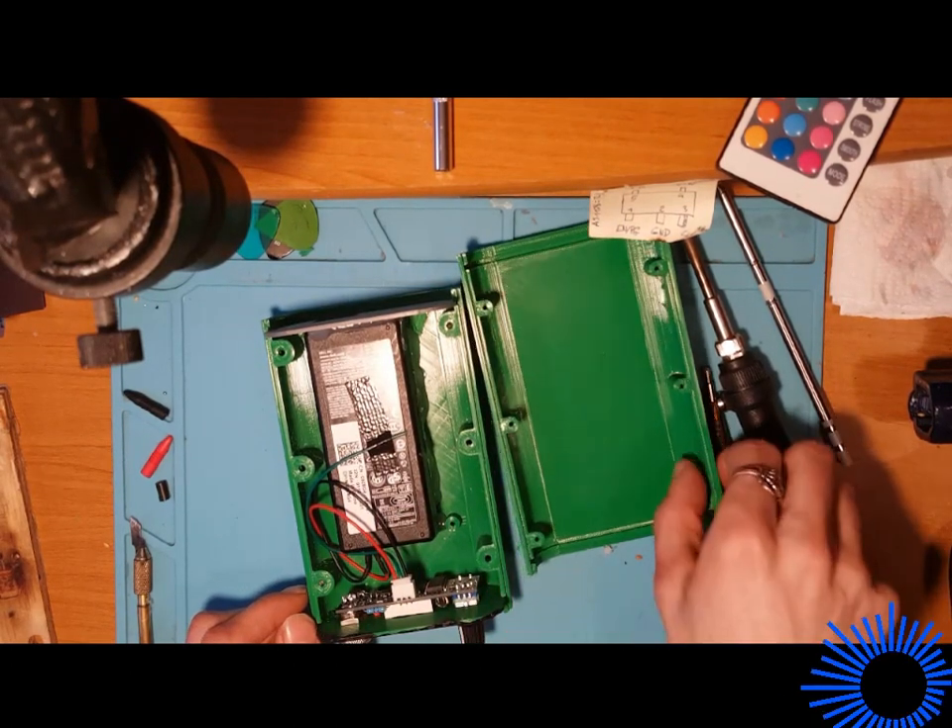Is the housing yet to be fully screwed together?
Yes.